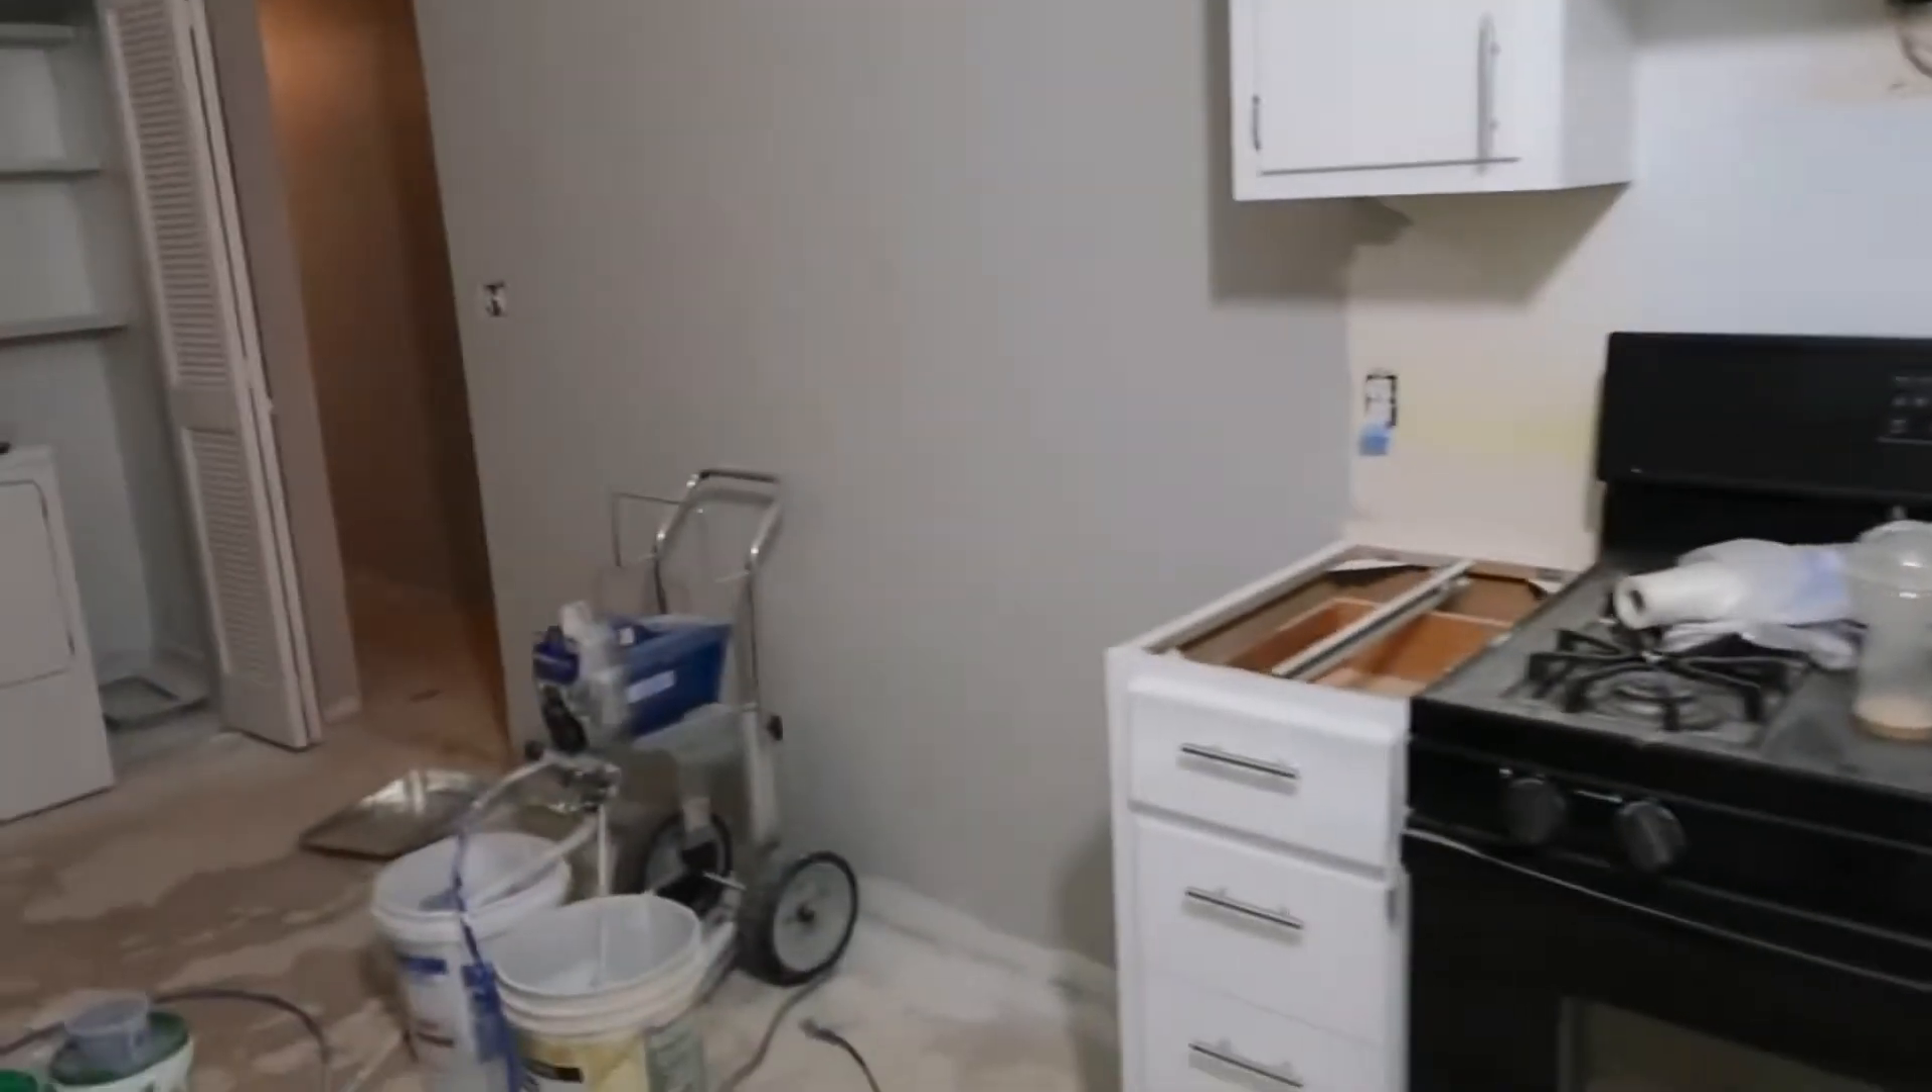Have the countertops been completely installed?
No.